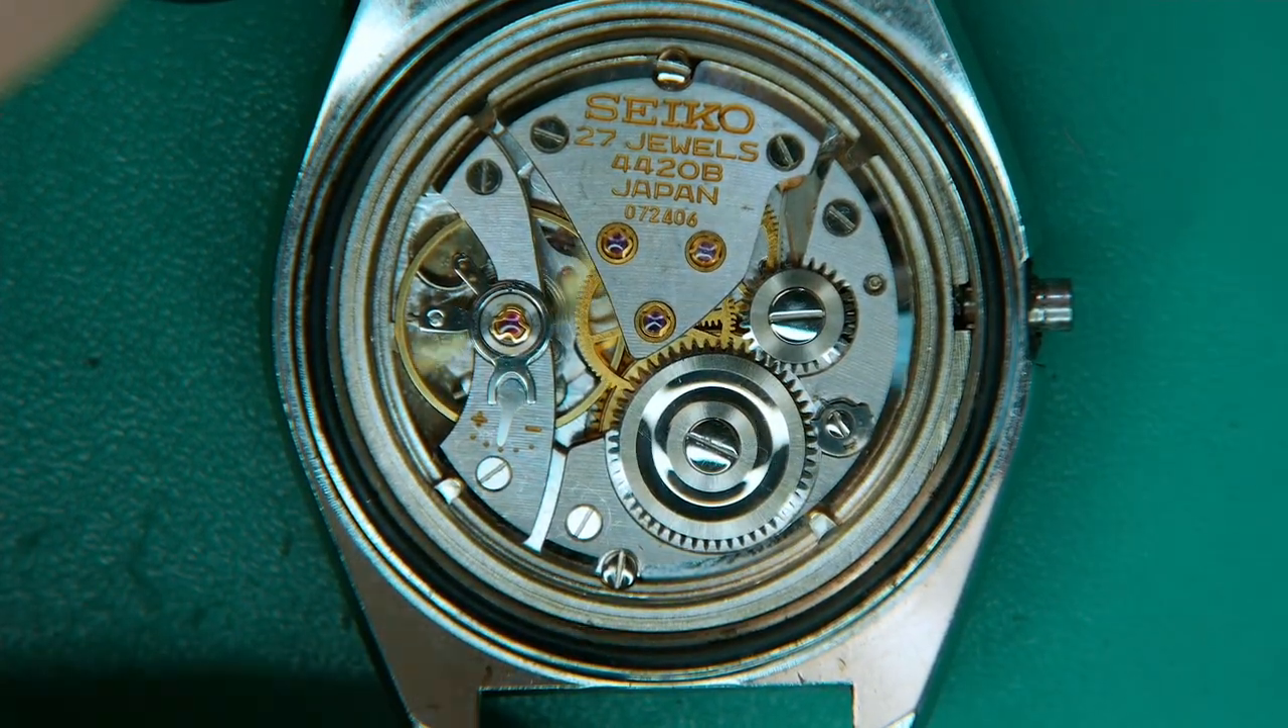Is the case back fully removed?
Yes.